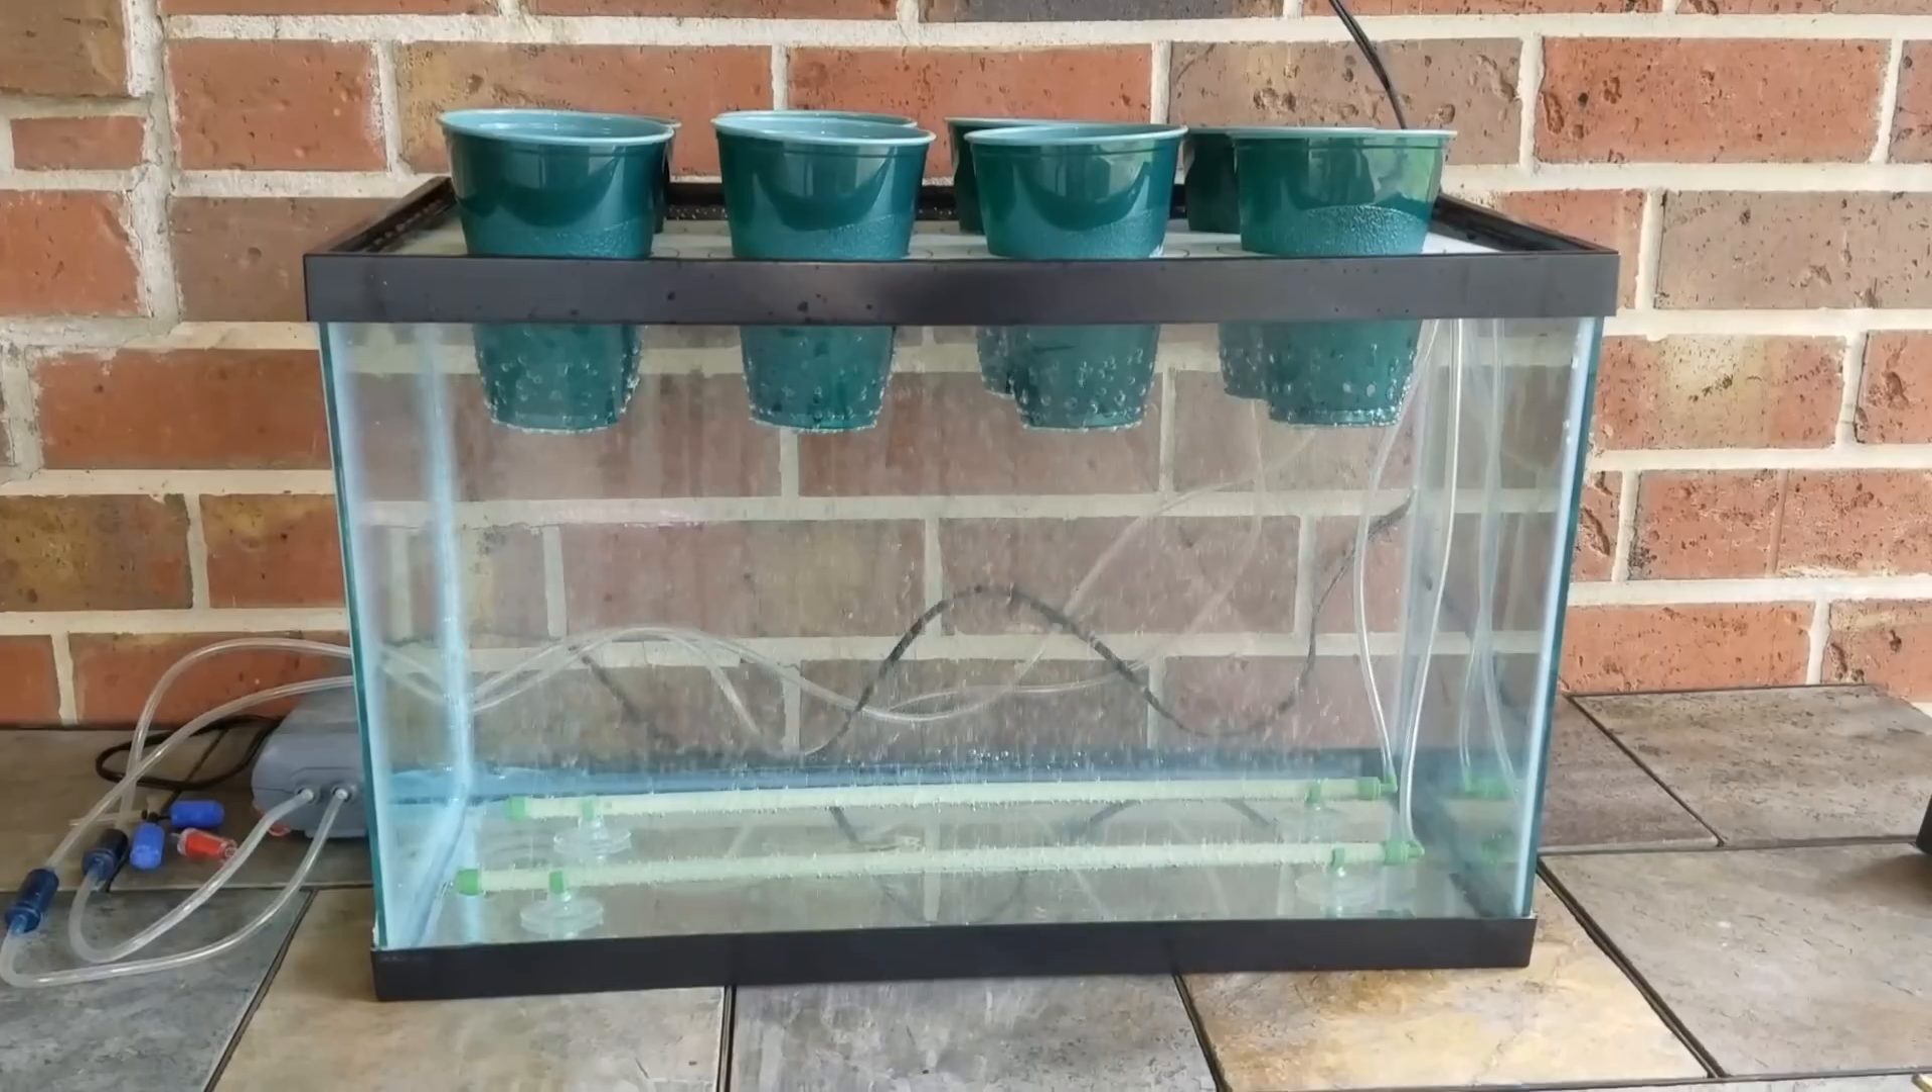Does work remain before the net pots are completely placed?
No.